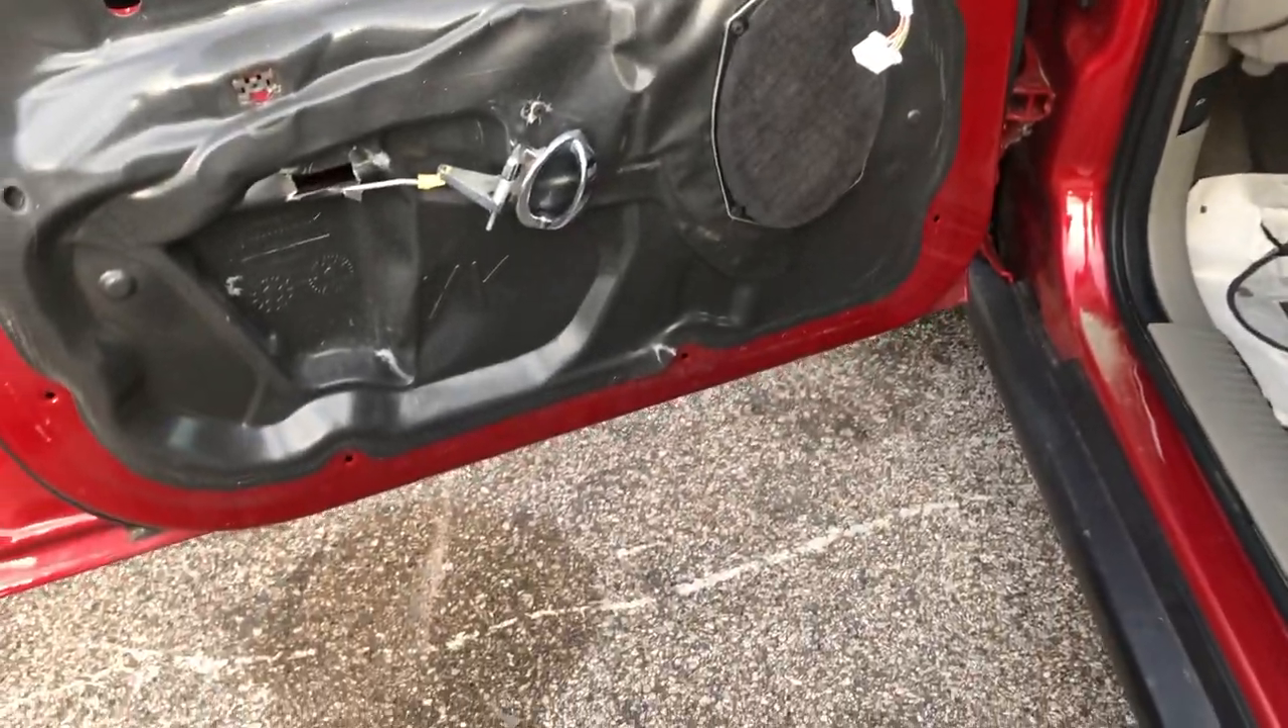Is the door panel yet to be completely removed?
No.